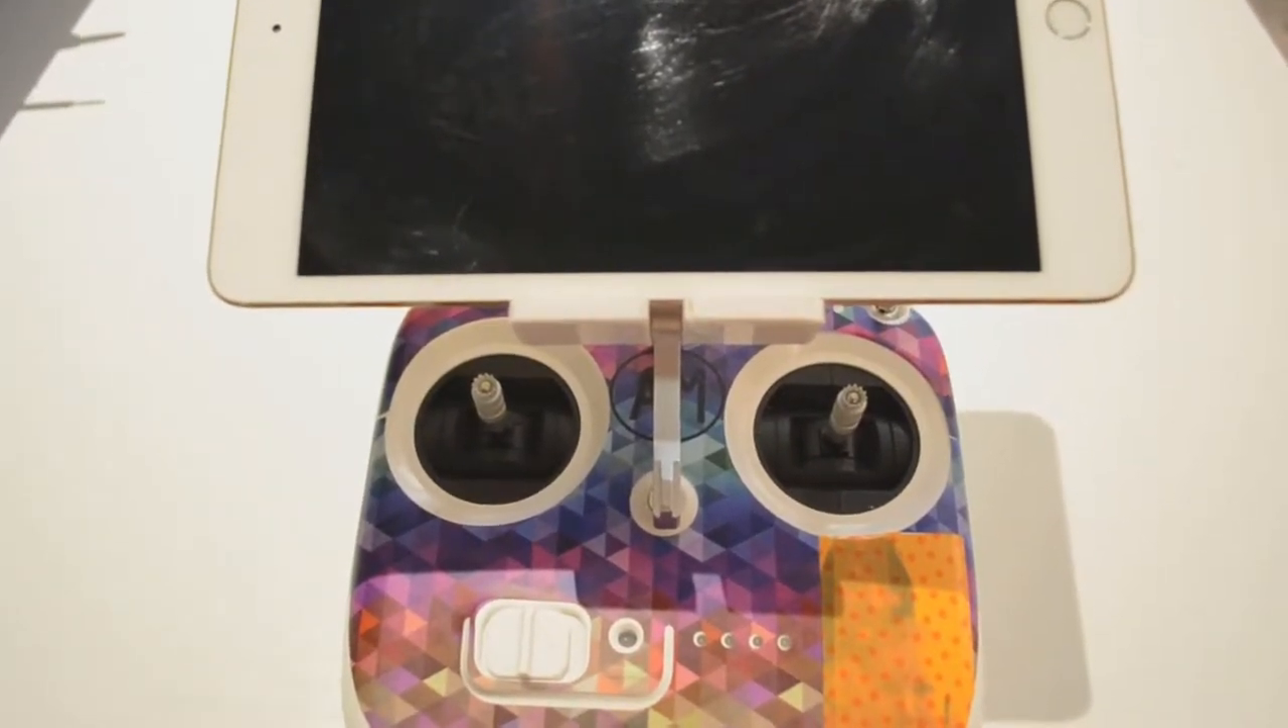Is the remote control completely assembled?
Yes.